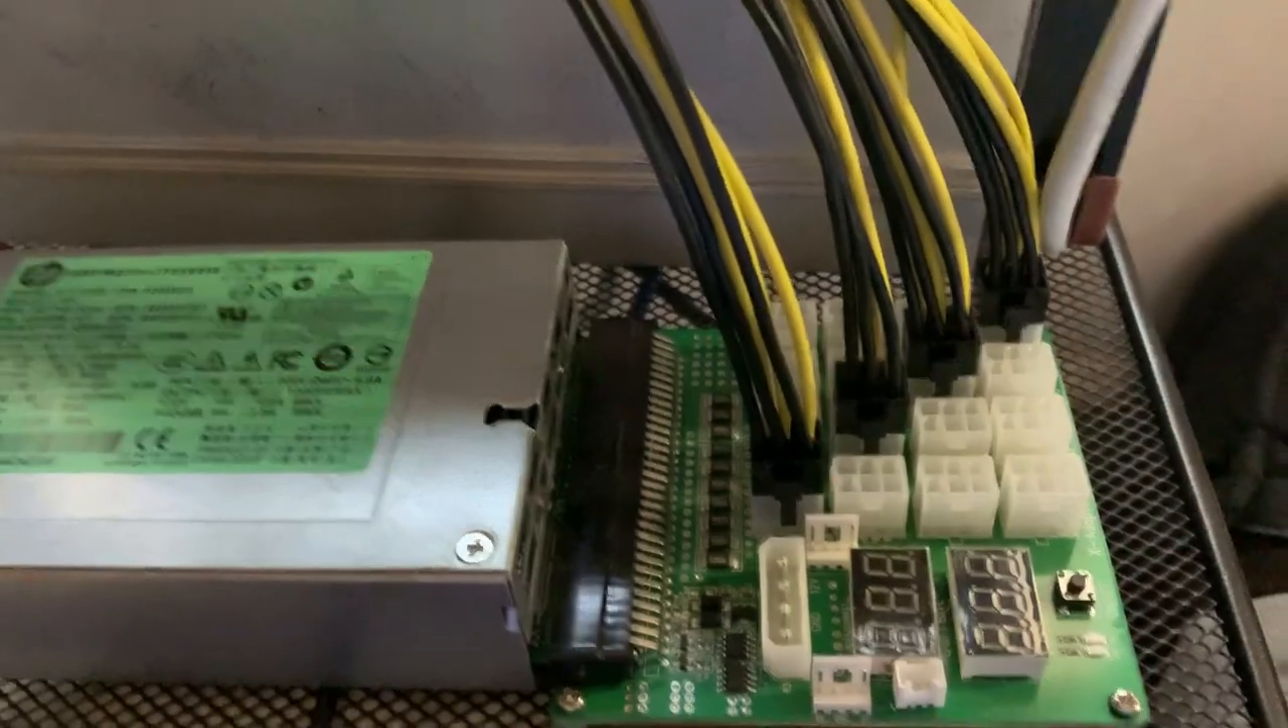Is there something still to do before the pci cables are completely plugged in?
No.